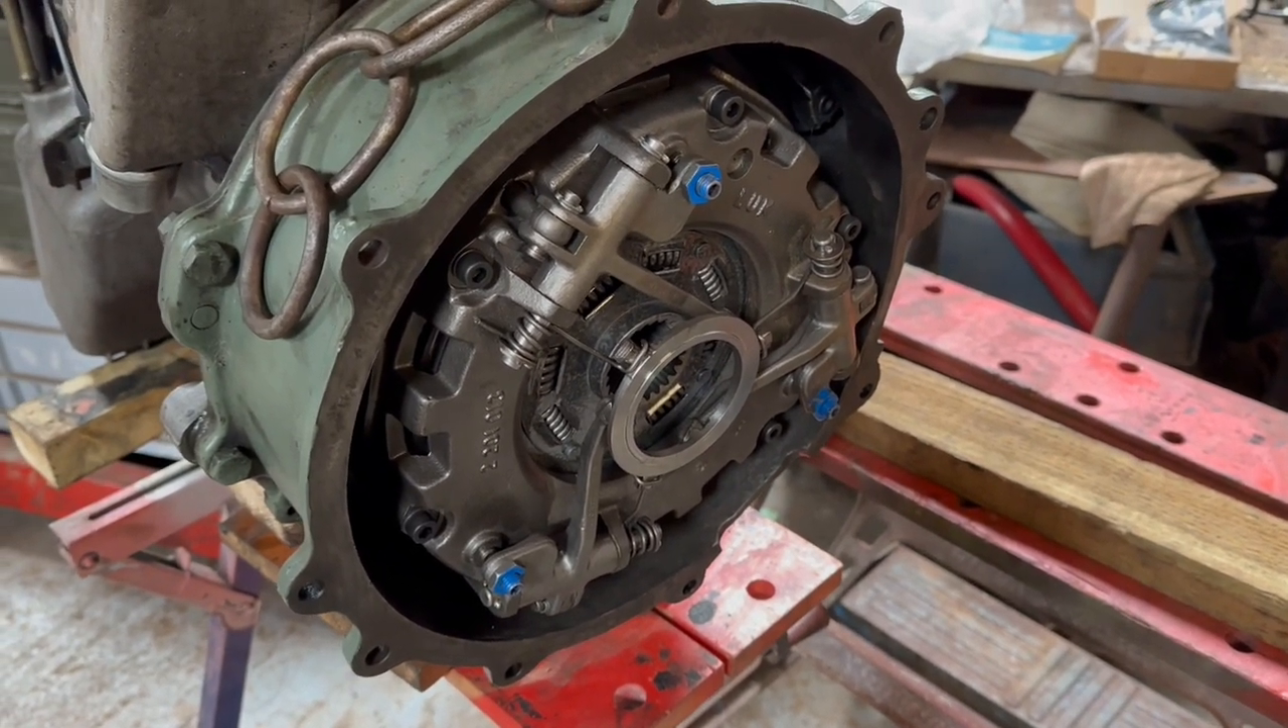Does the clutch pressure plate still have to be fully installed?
No.